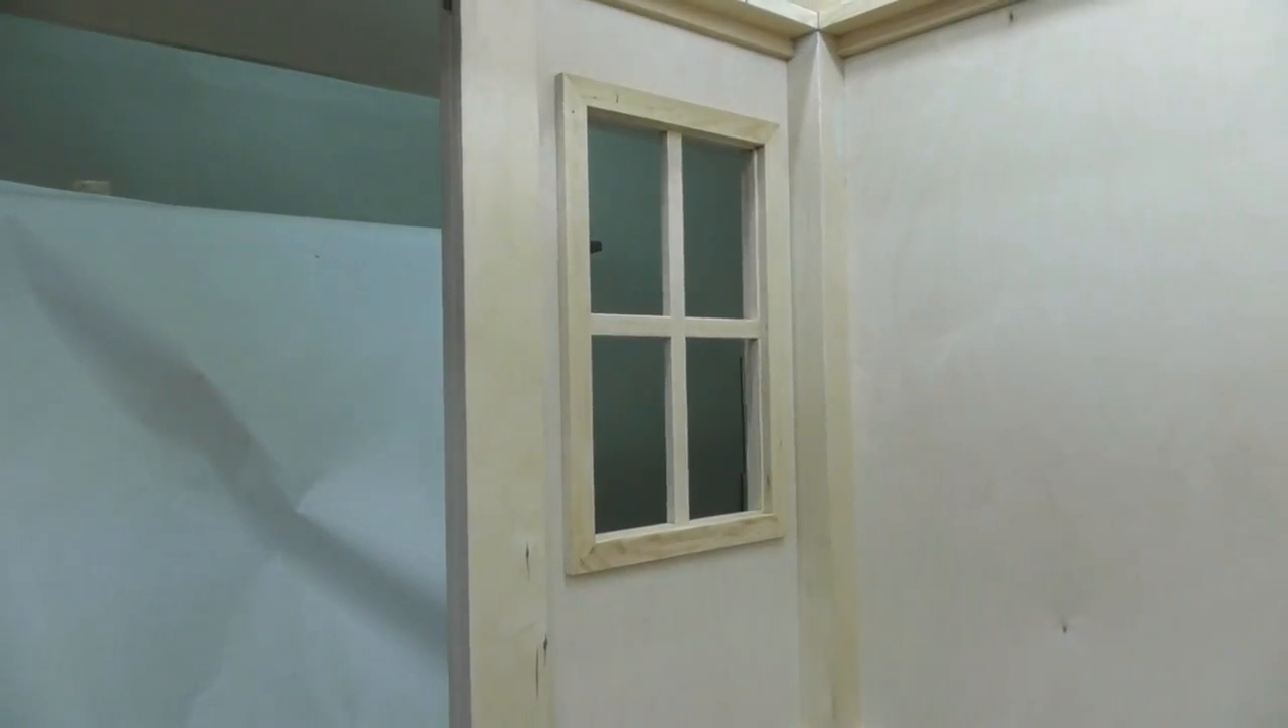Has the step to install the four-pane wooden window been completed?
Yes.